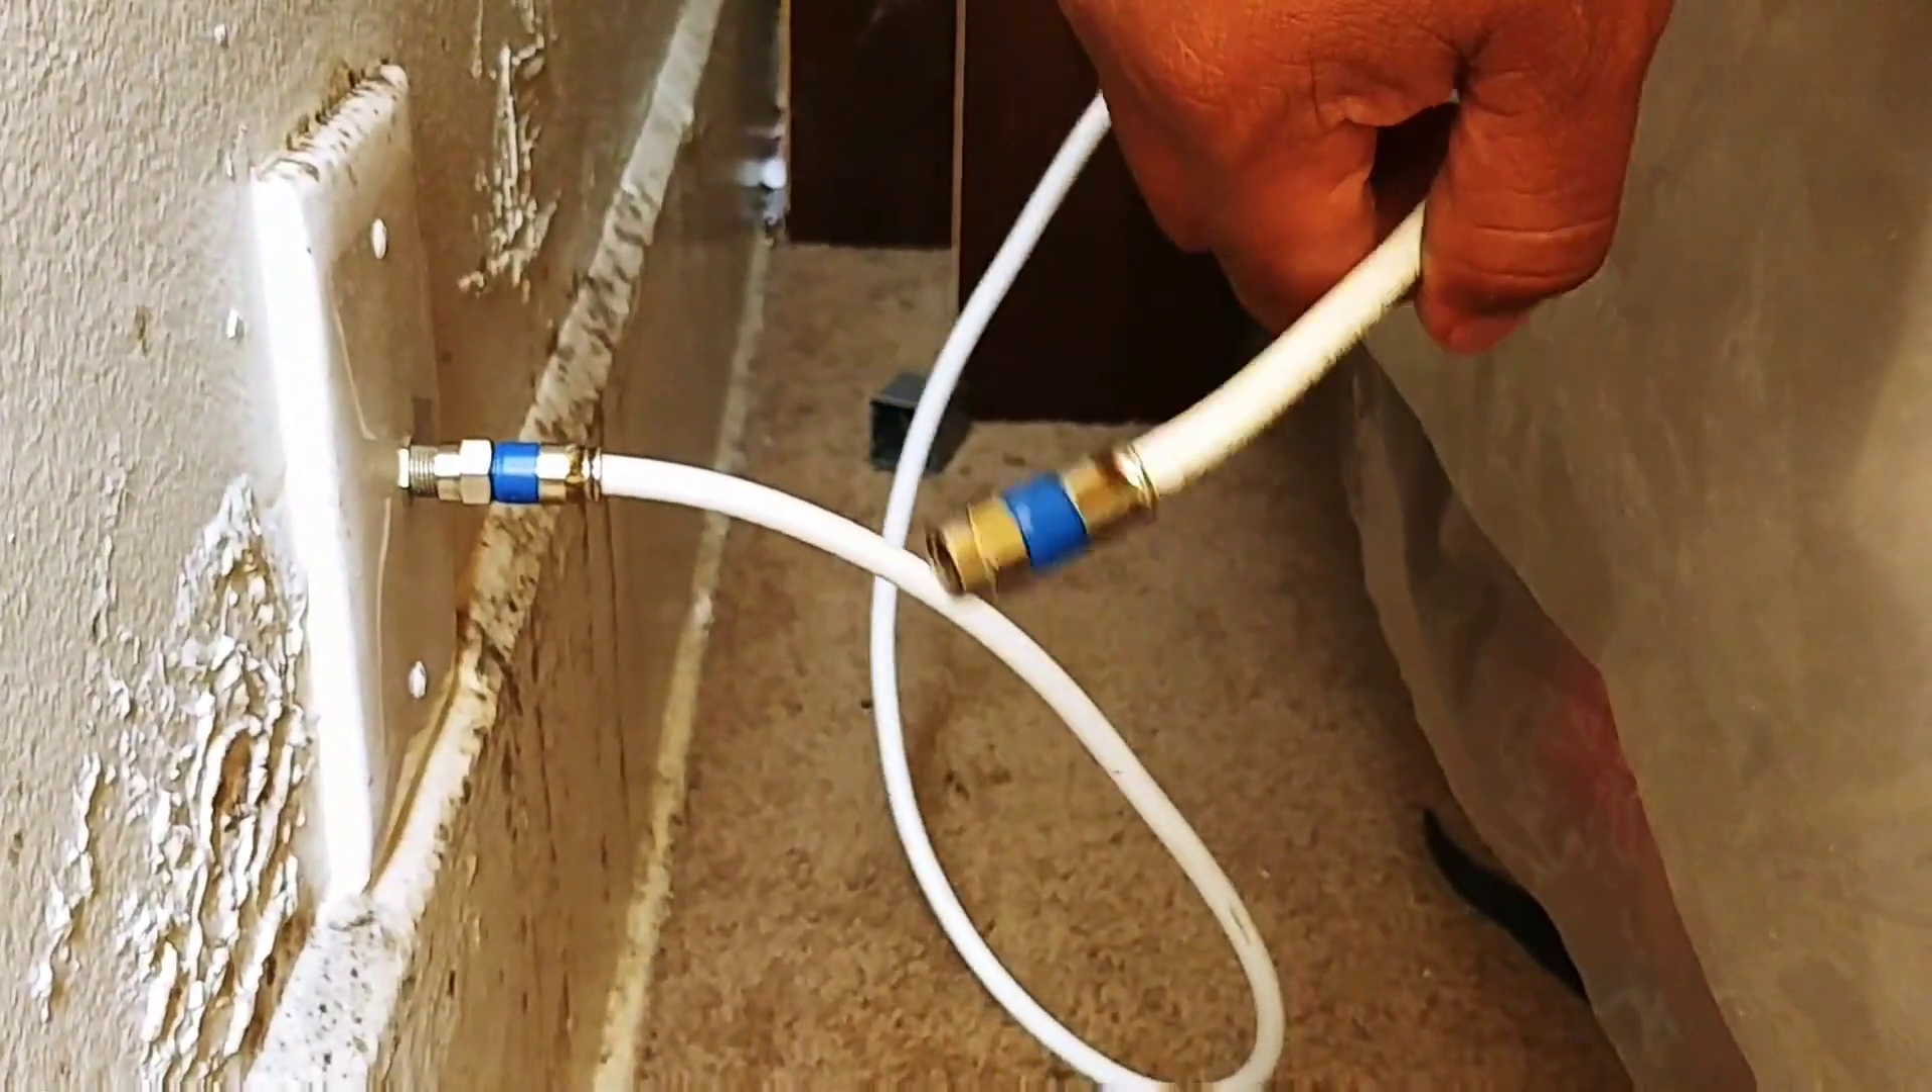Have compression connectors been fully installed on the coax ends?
Yes.